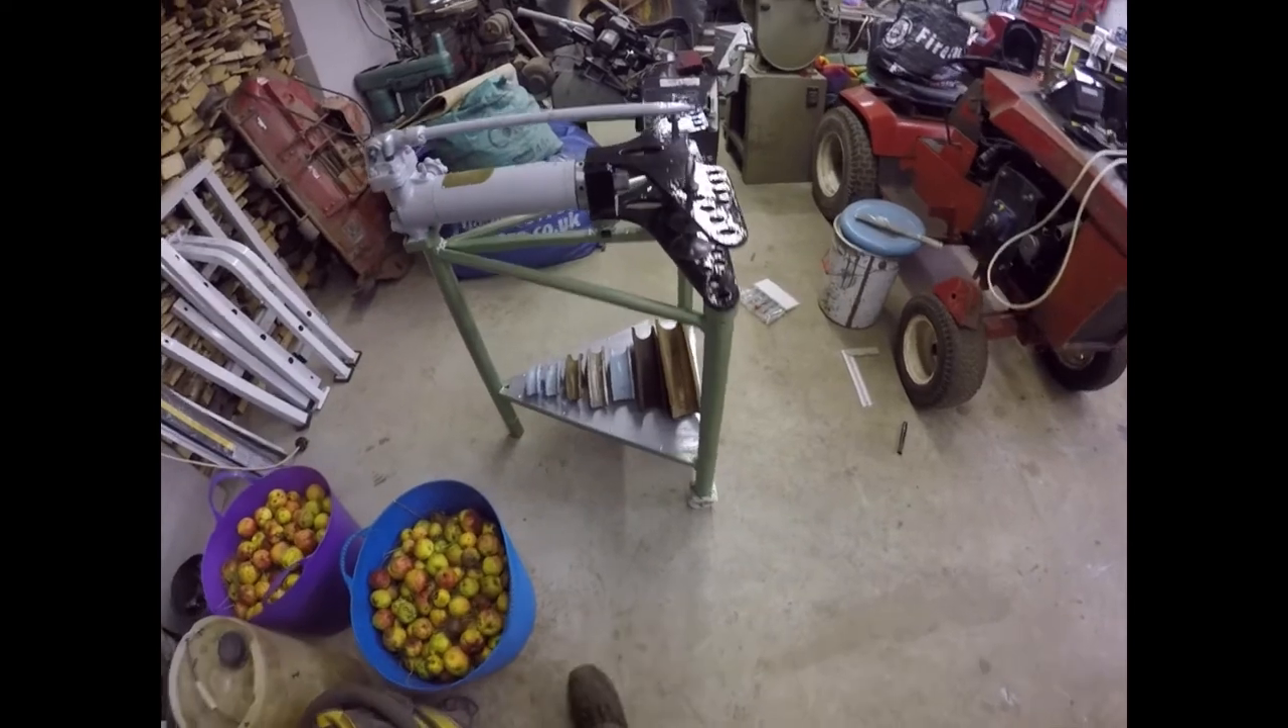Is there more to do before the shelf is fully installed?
No.